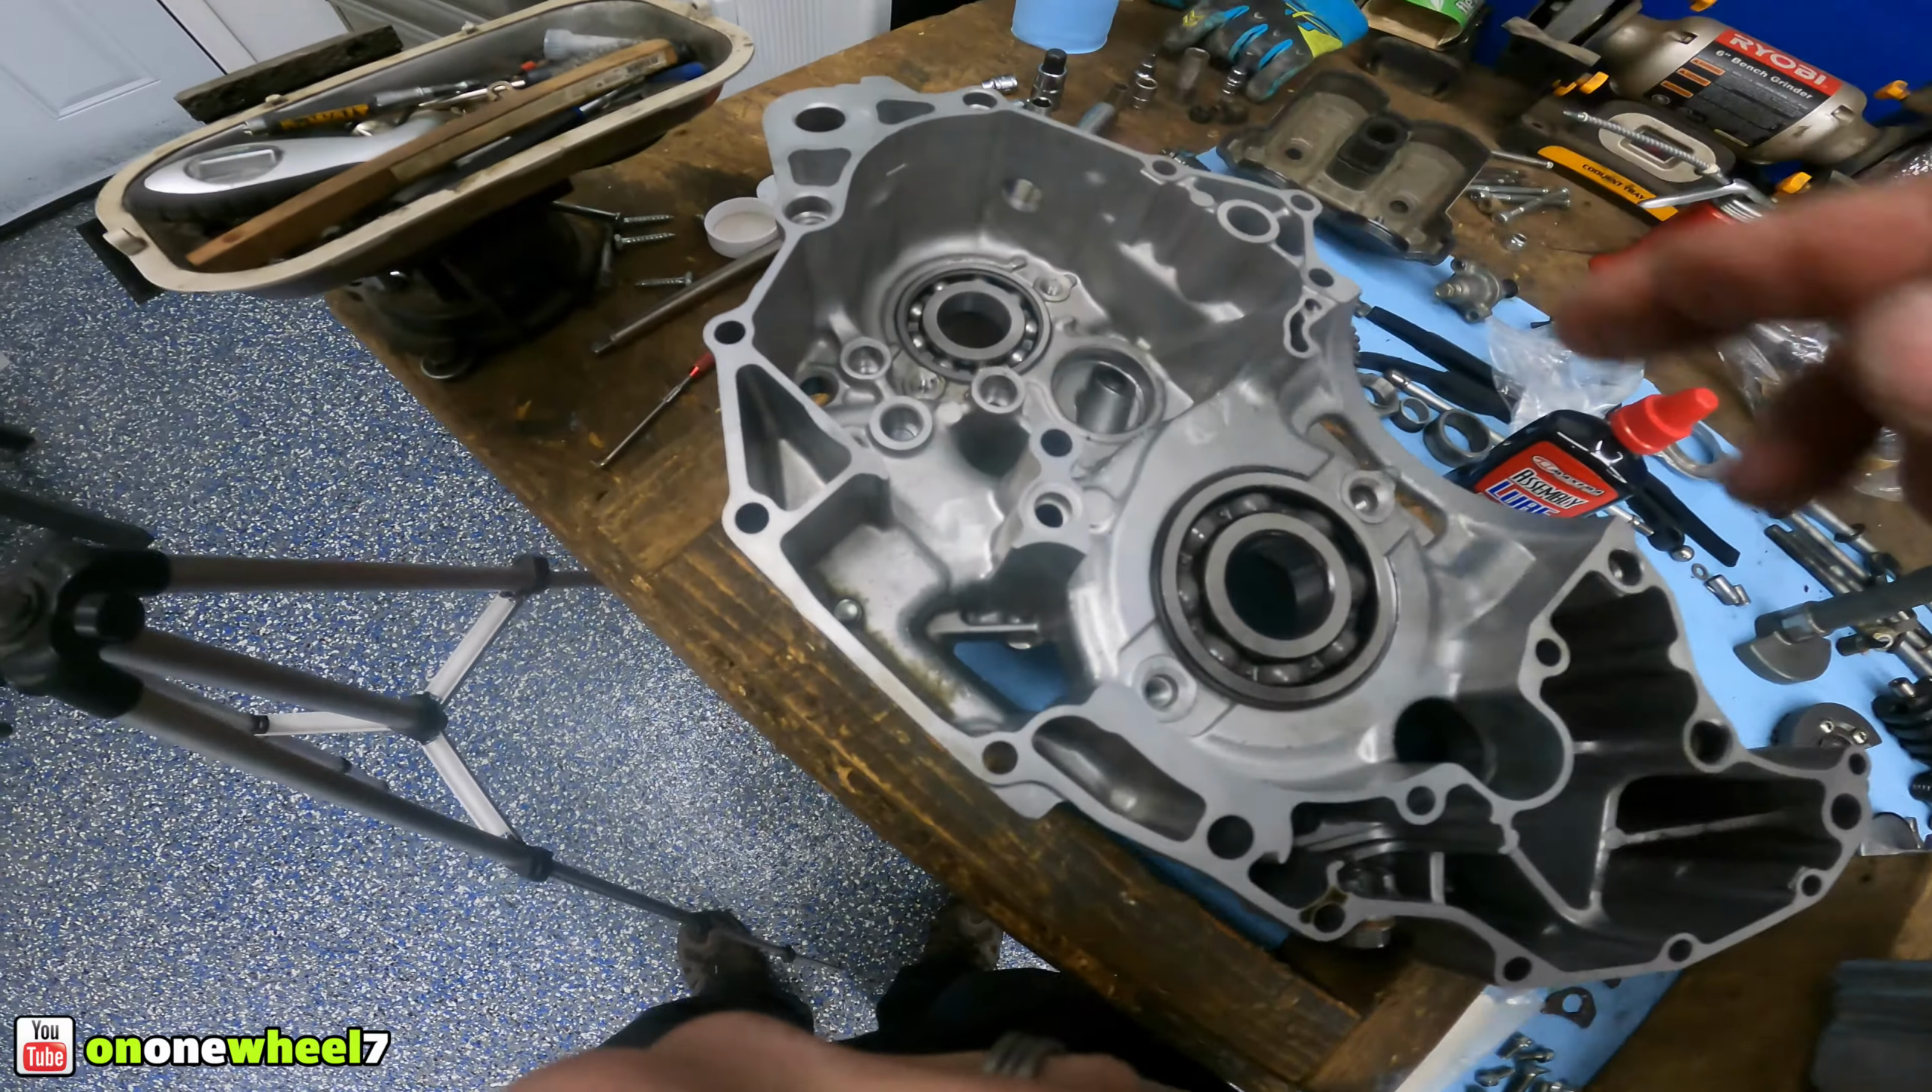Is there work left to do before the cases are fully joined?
Yes.